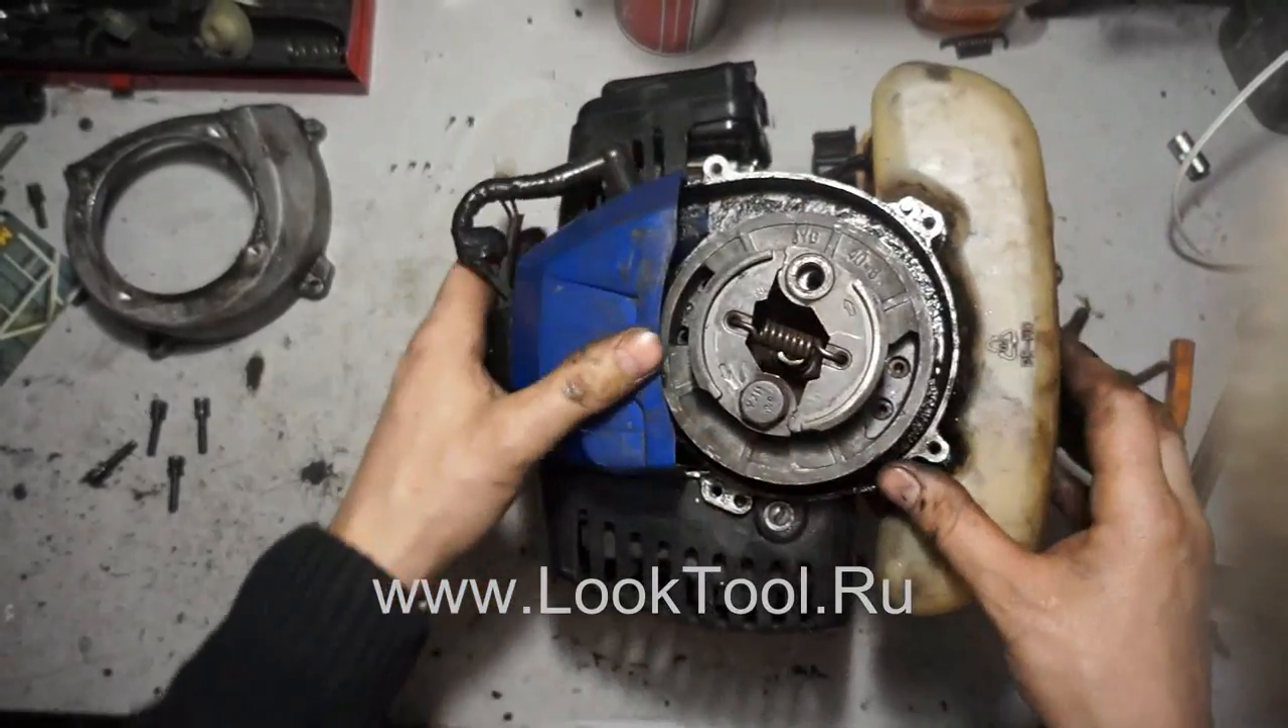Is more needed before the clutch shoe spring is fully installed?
No.